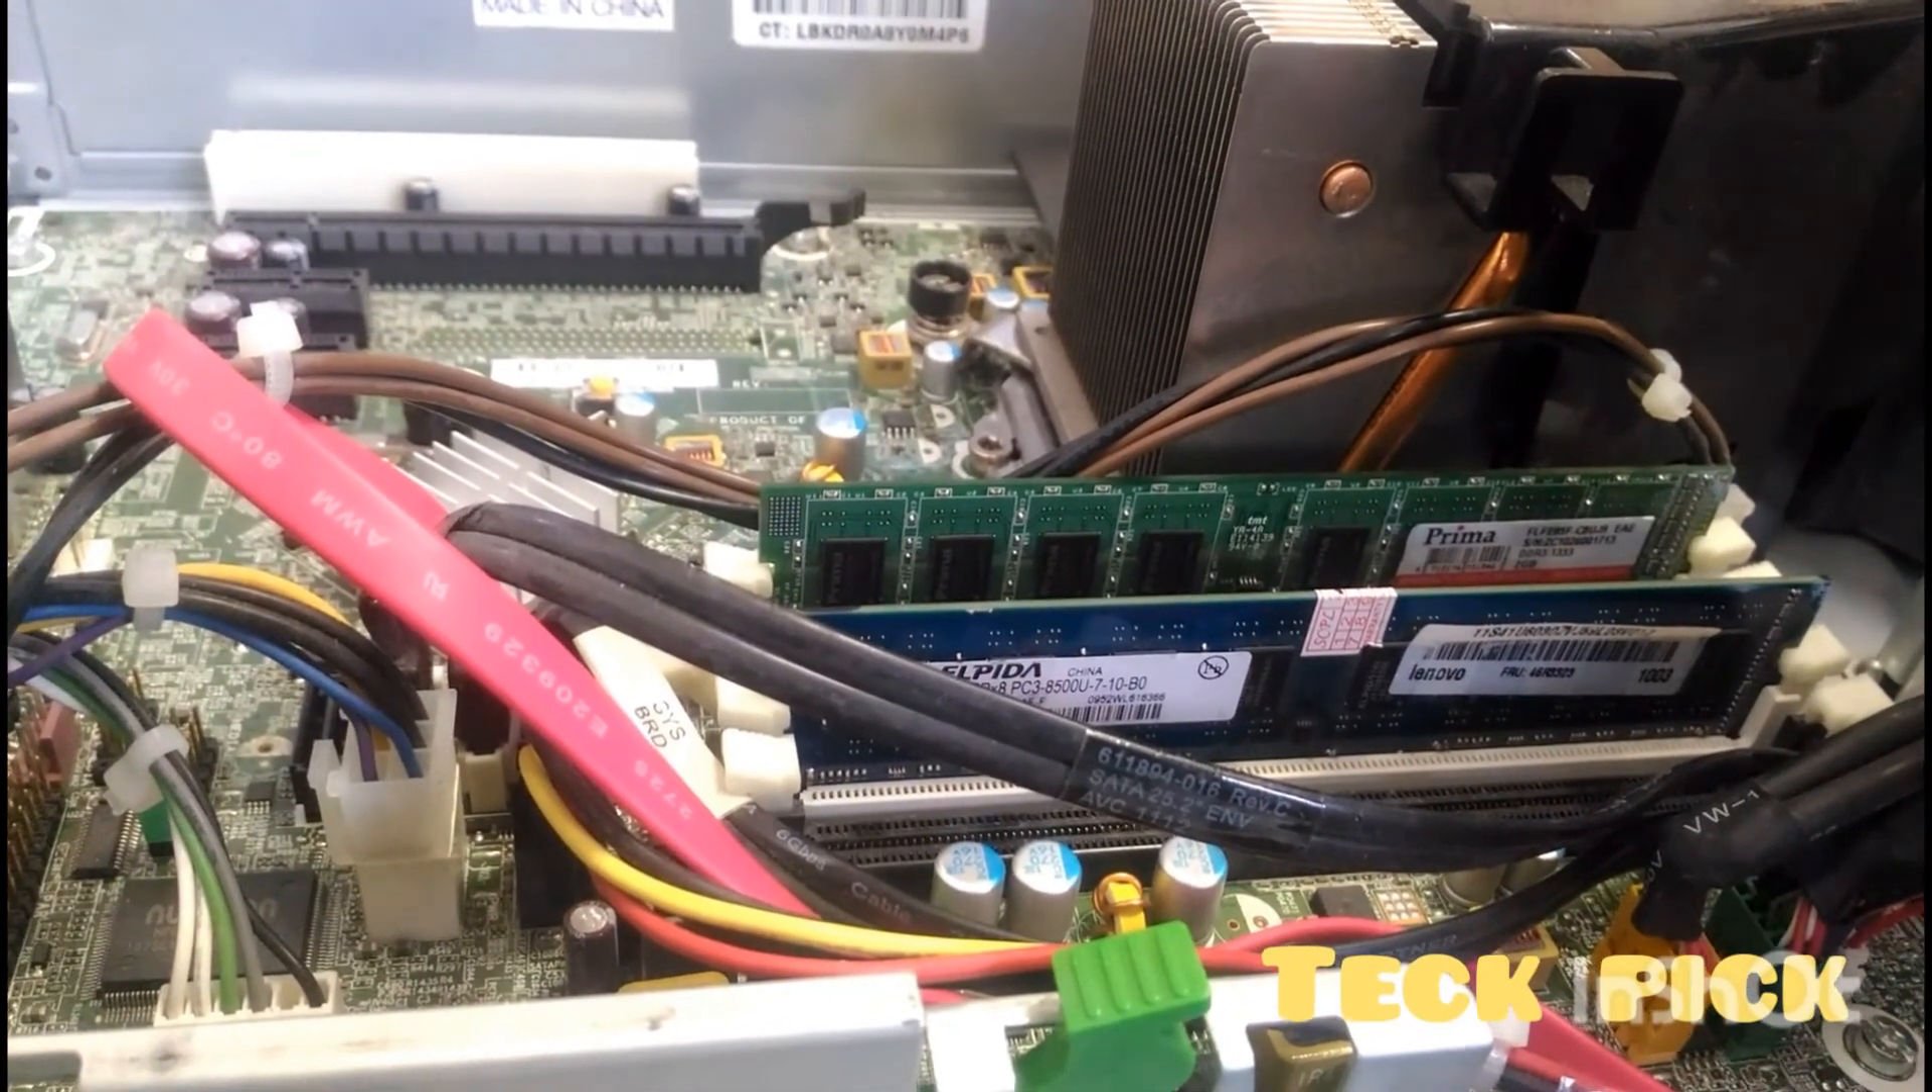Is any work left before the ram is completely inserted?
No.